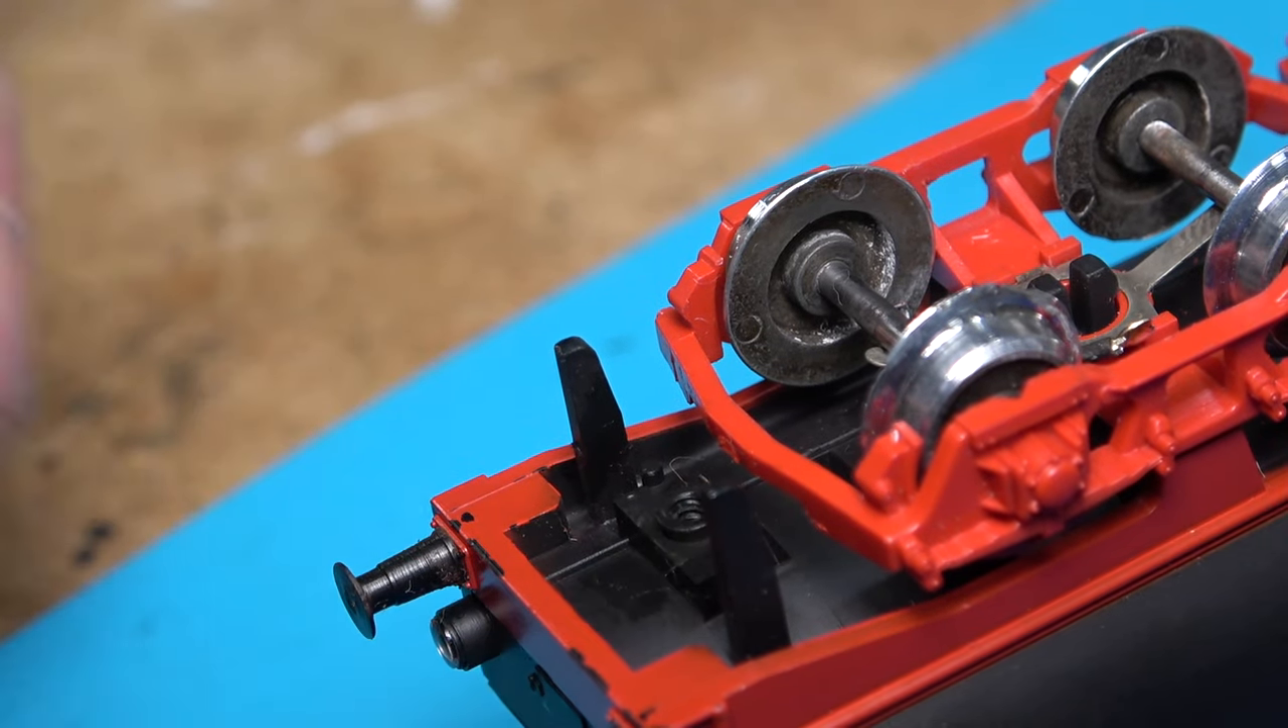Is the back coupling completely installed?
No.